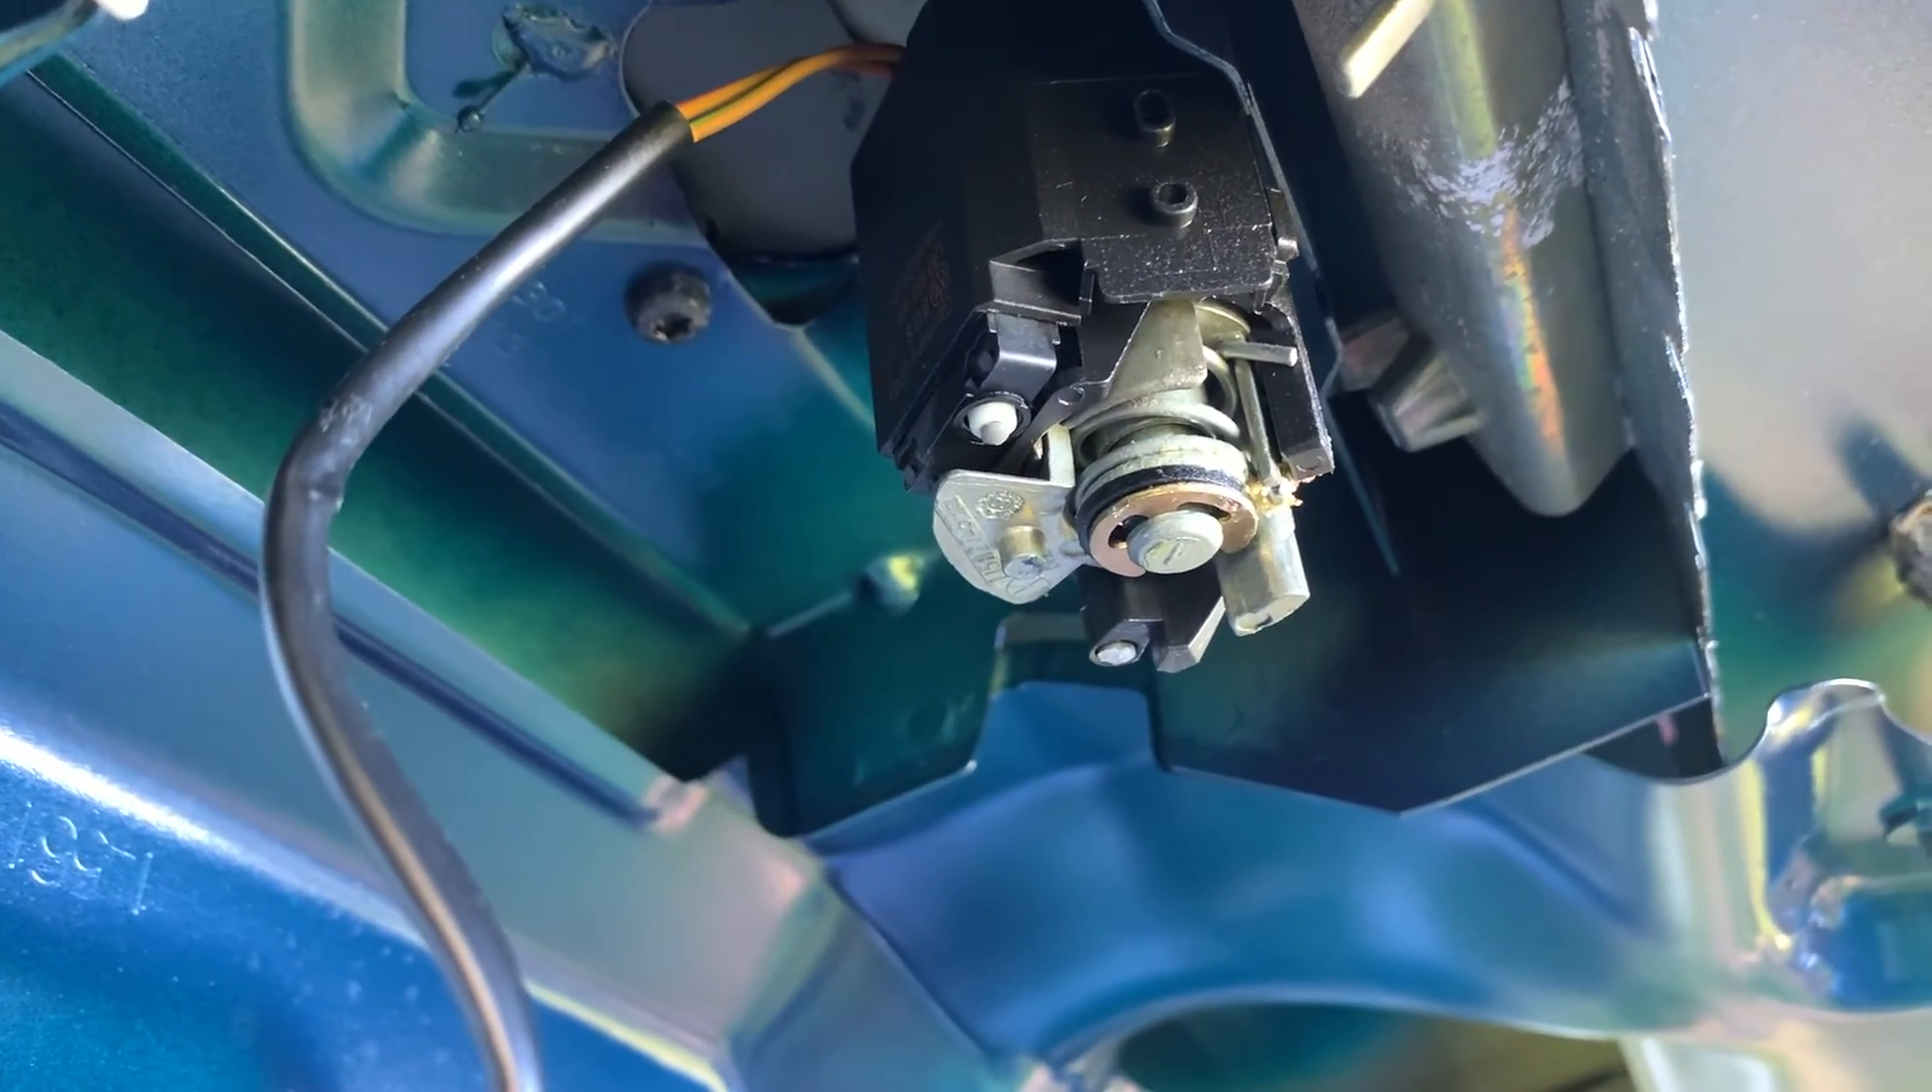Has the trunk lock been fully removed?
No.